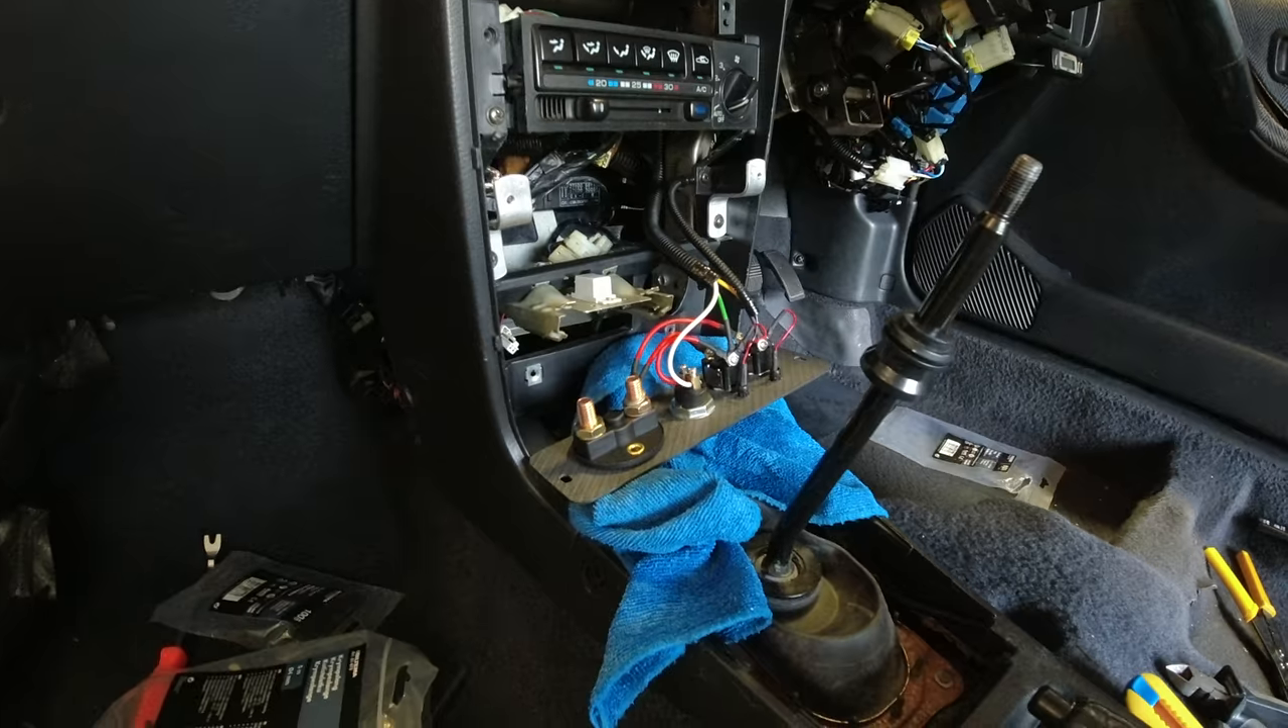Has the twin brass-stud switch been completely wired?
No.